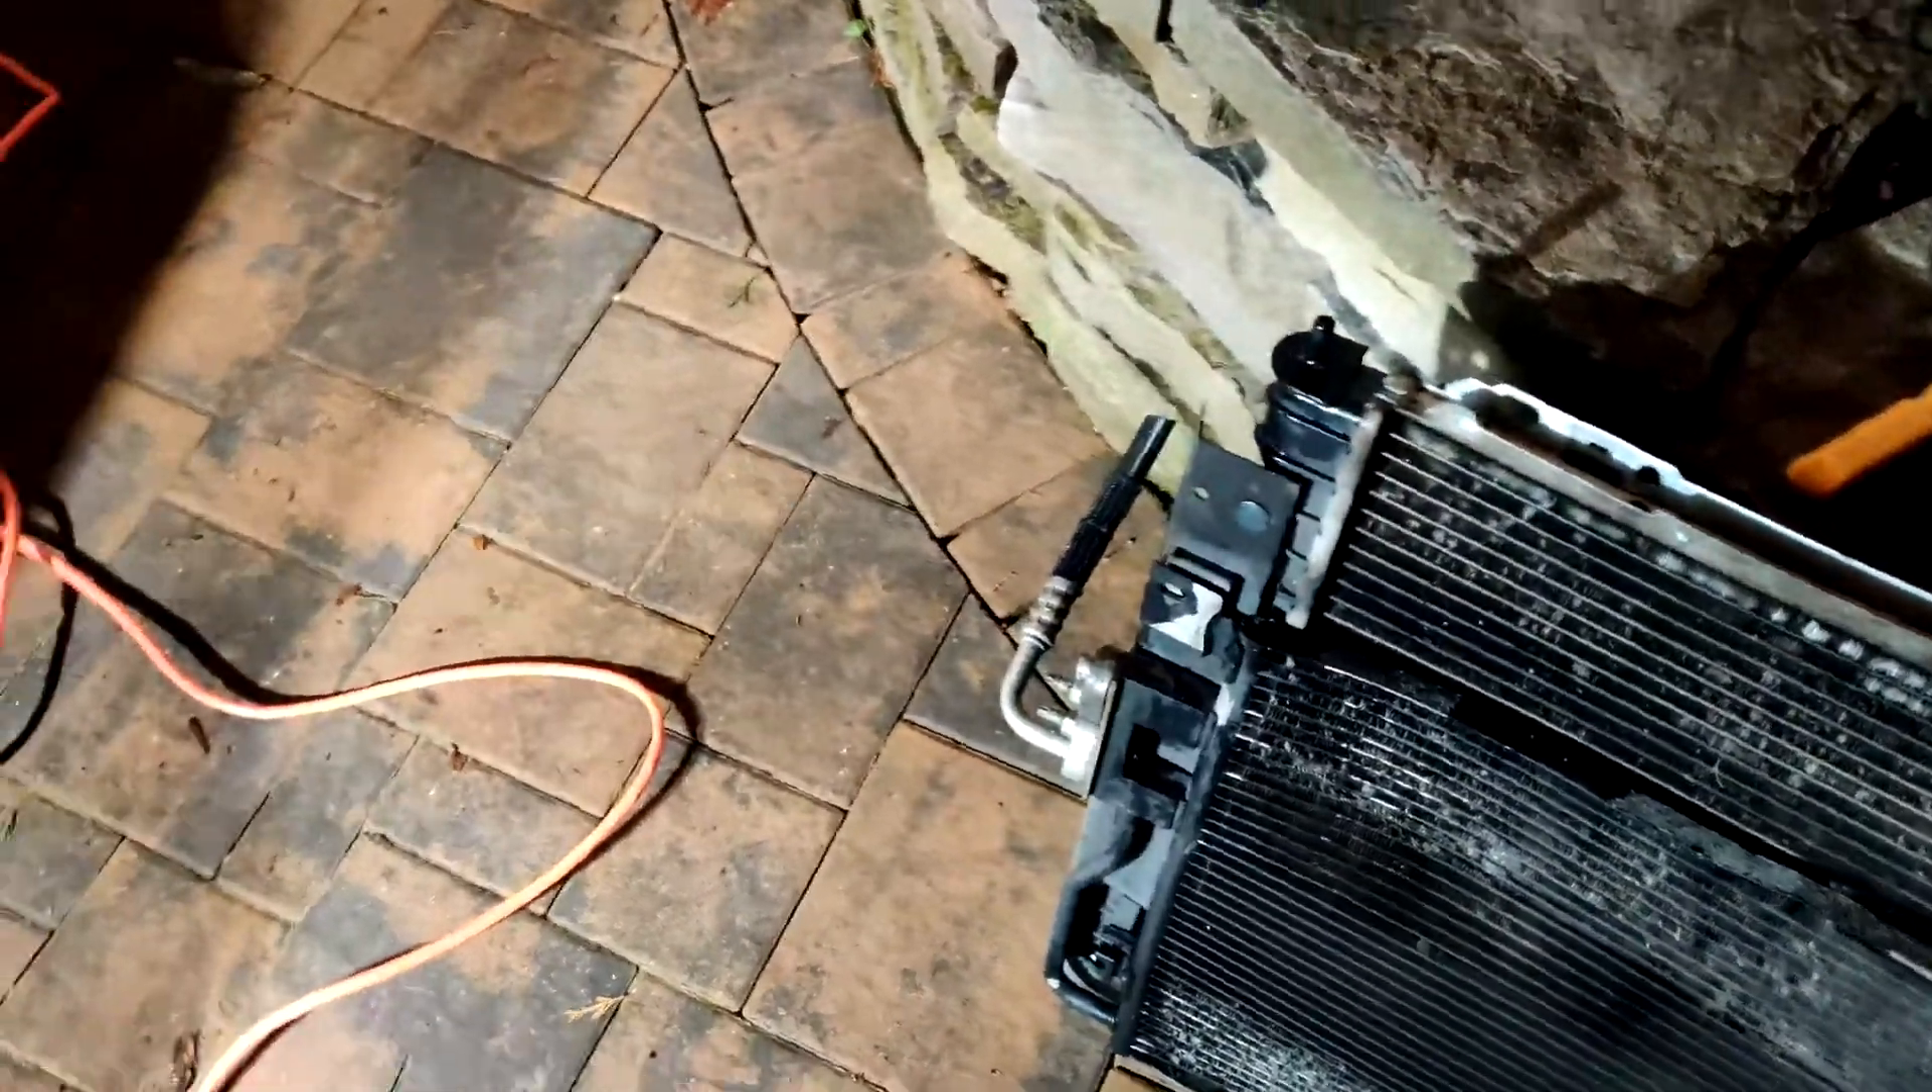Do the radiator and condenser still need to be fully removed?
No.